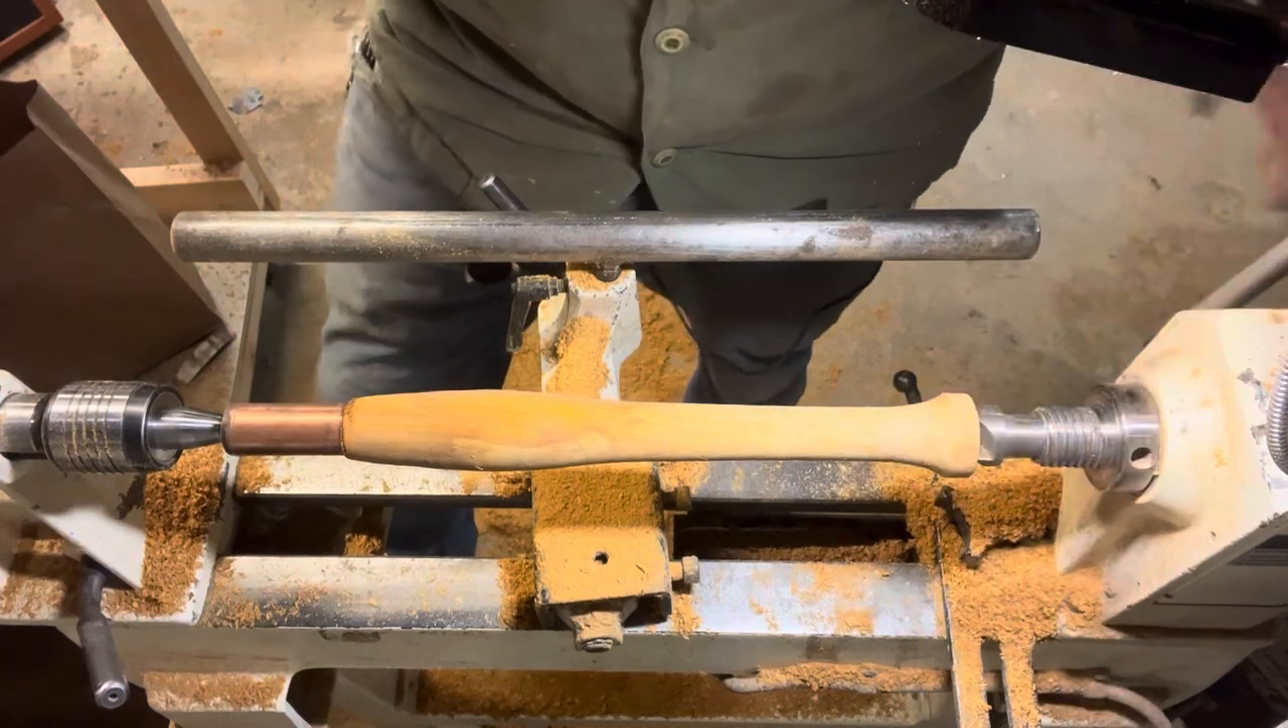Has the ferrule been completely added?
Yes.